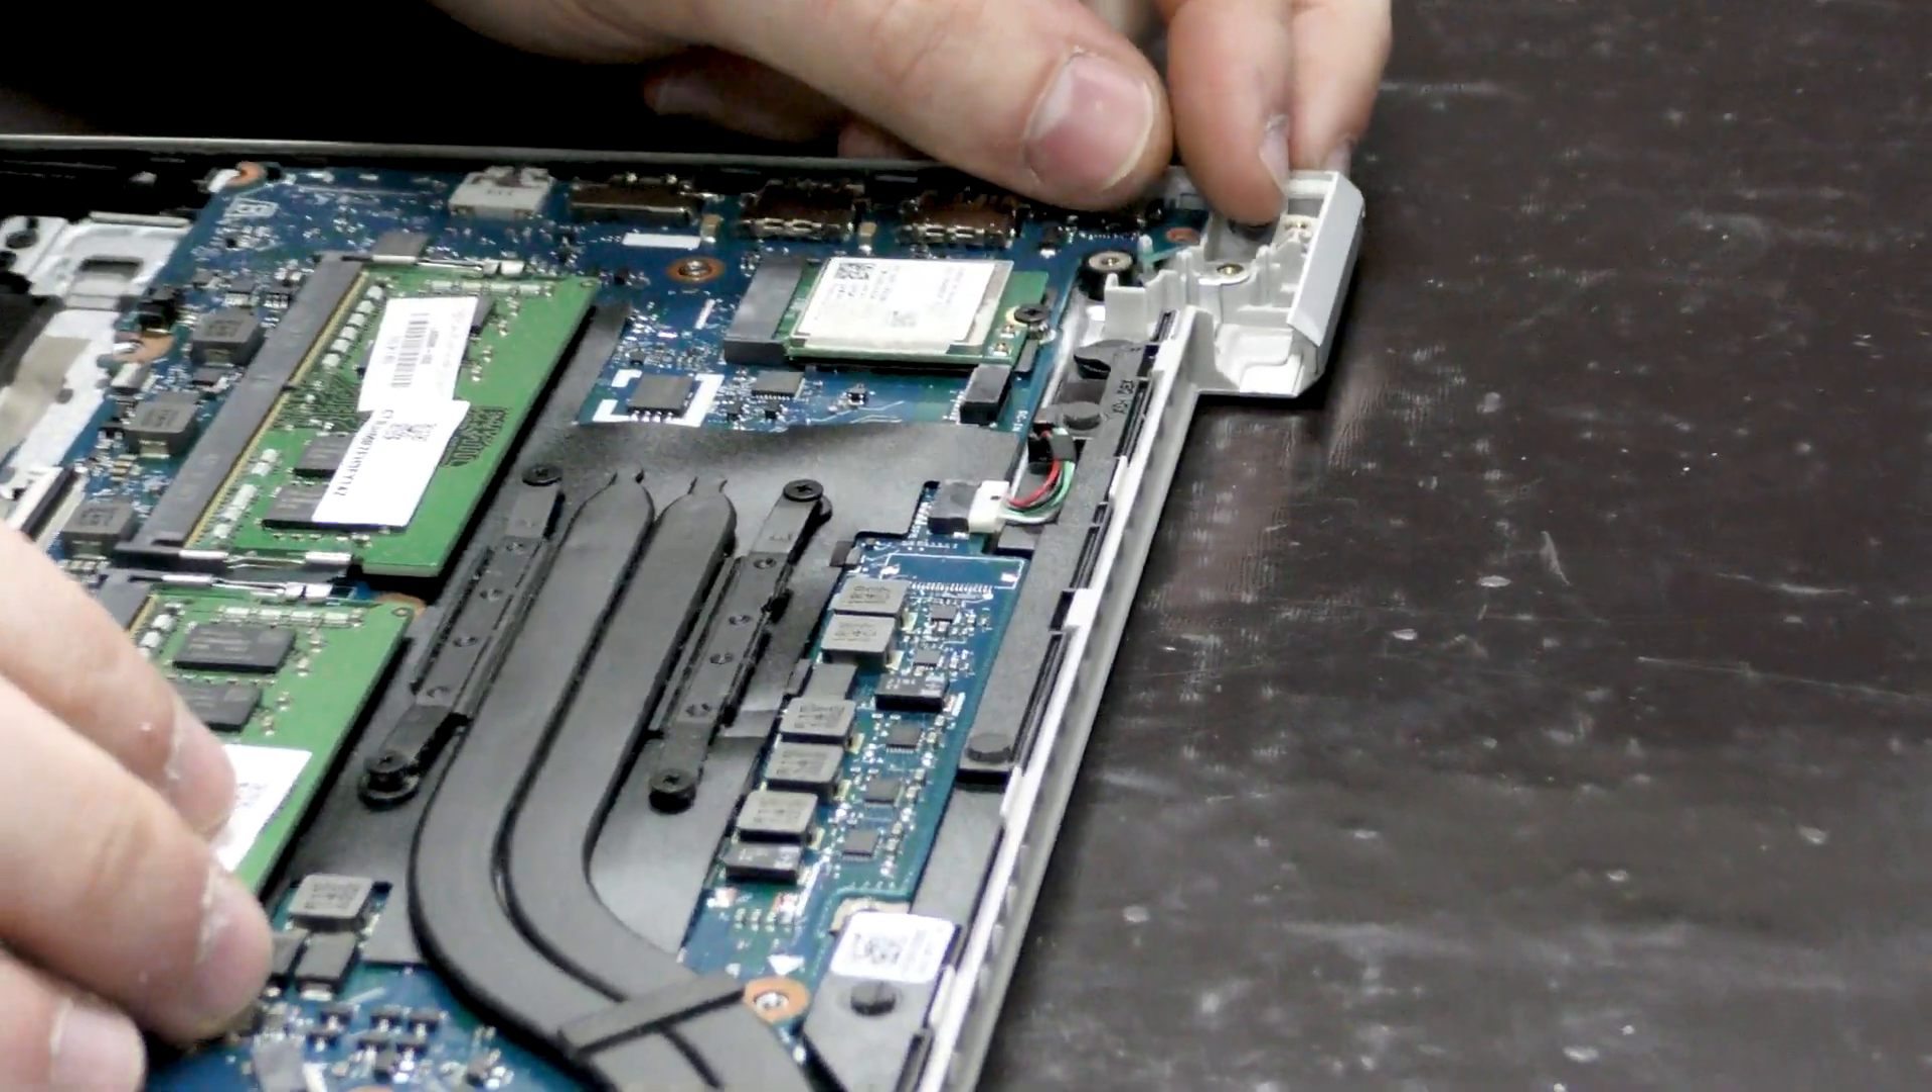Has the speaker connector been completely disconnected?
No.